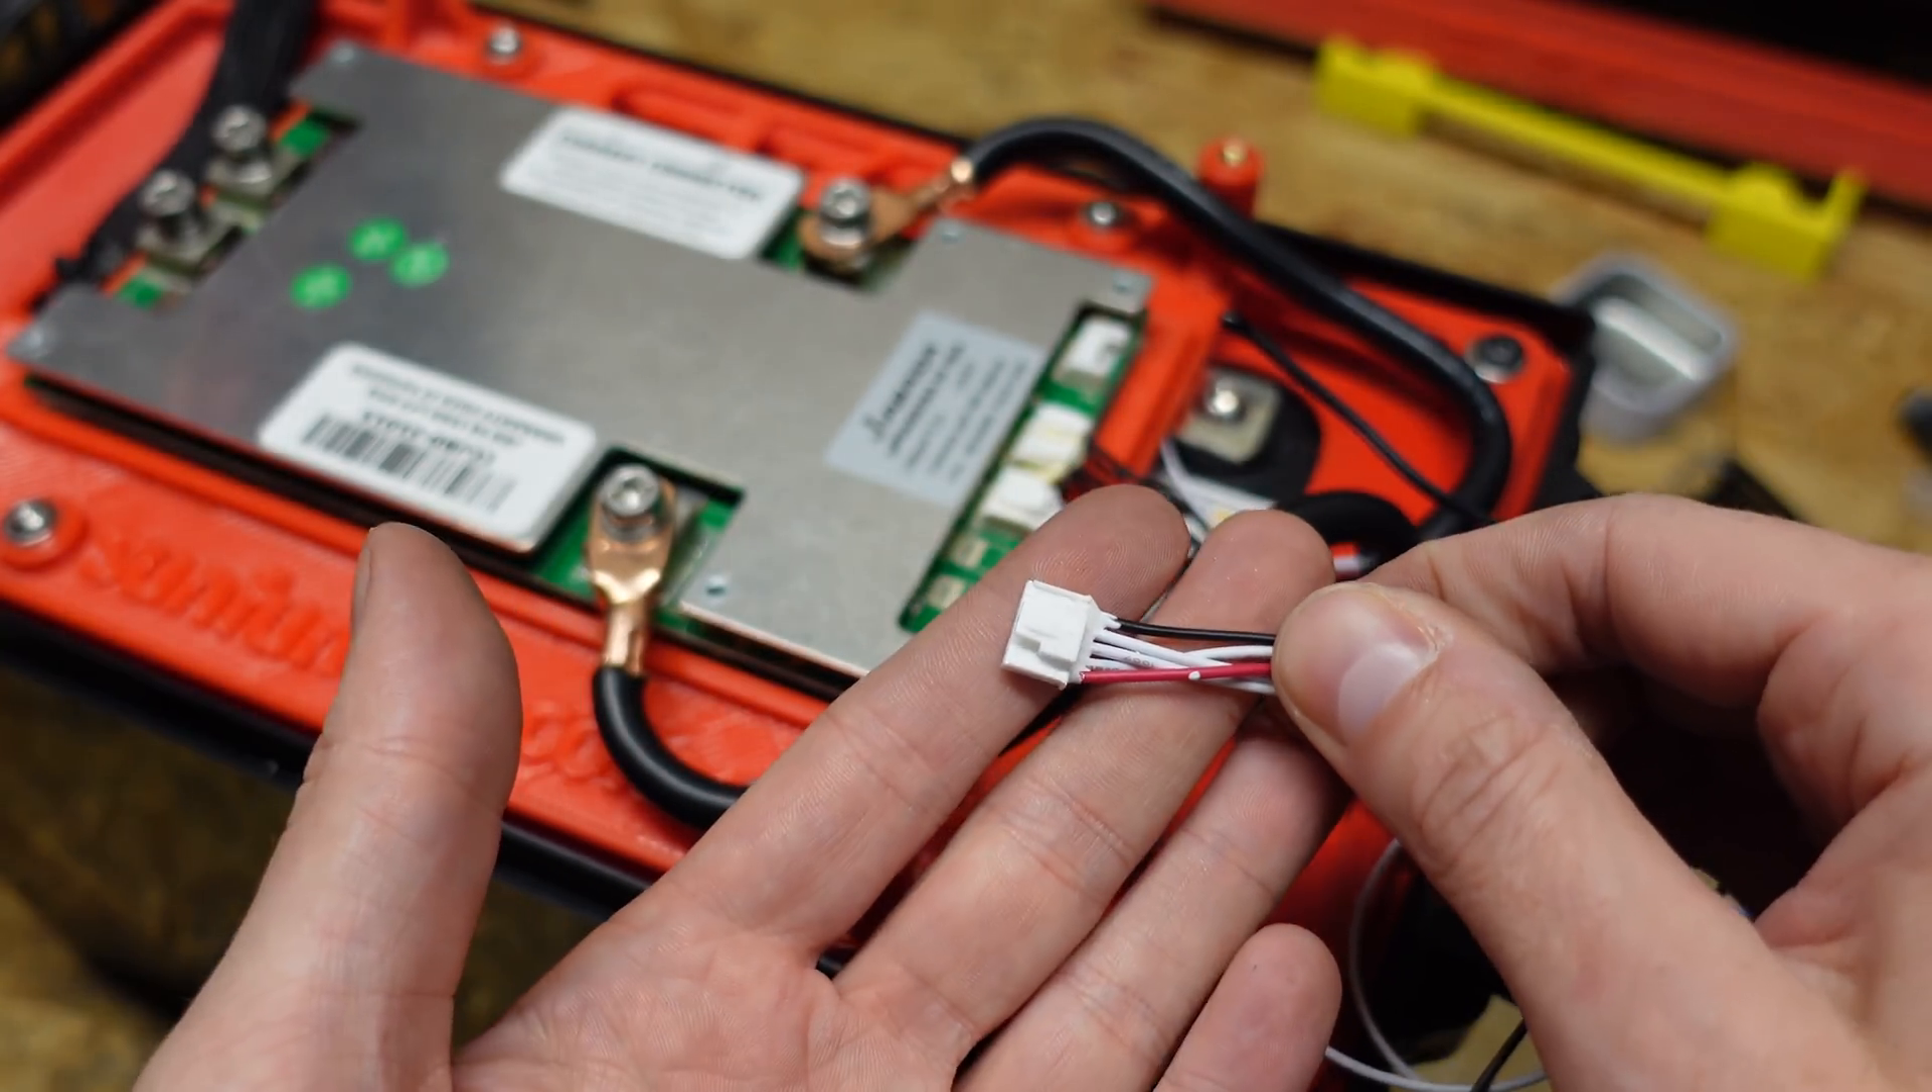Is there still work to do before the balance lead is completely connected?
Yes.